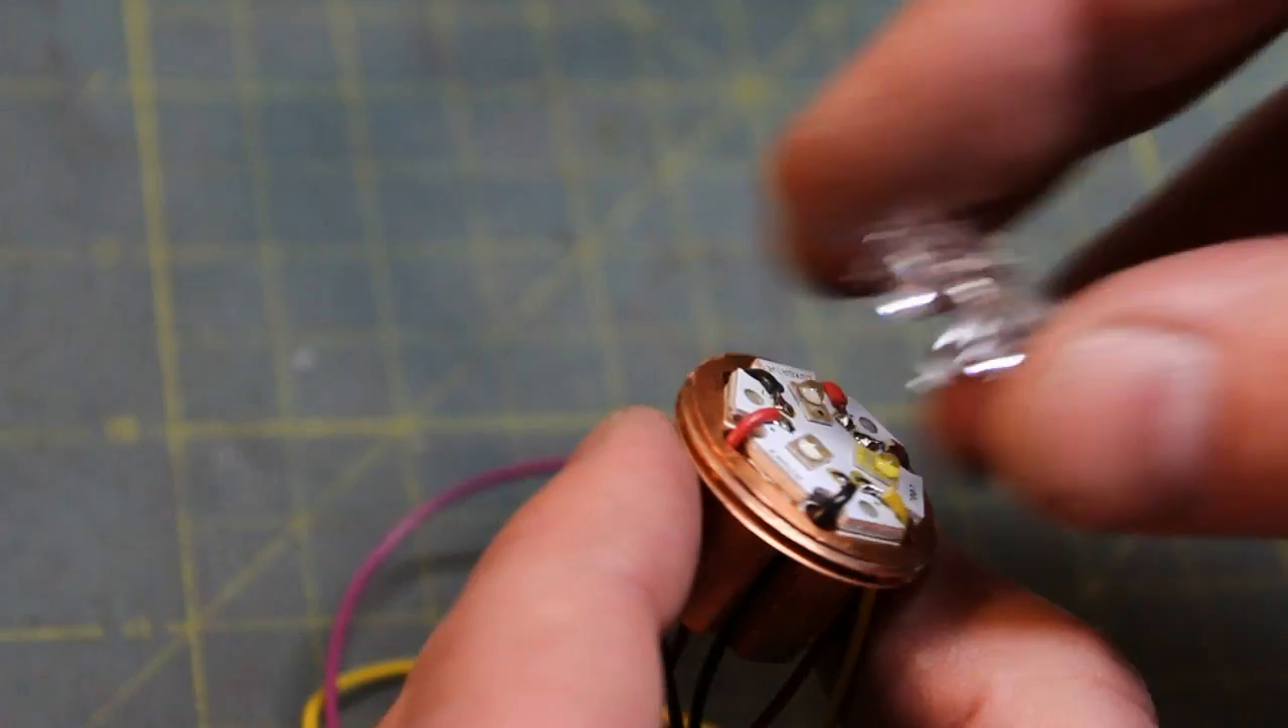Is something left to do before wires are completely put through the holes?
No.